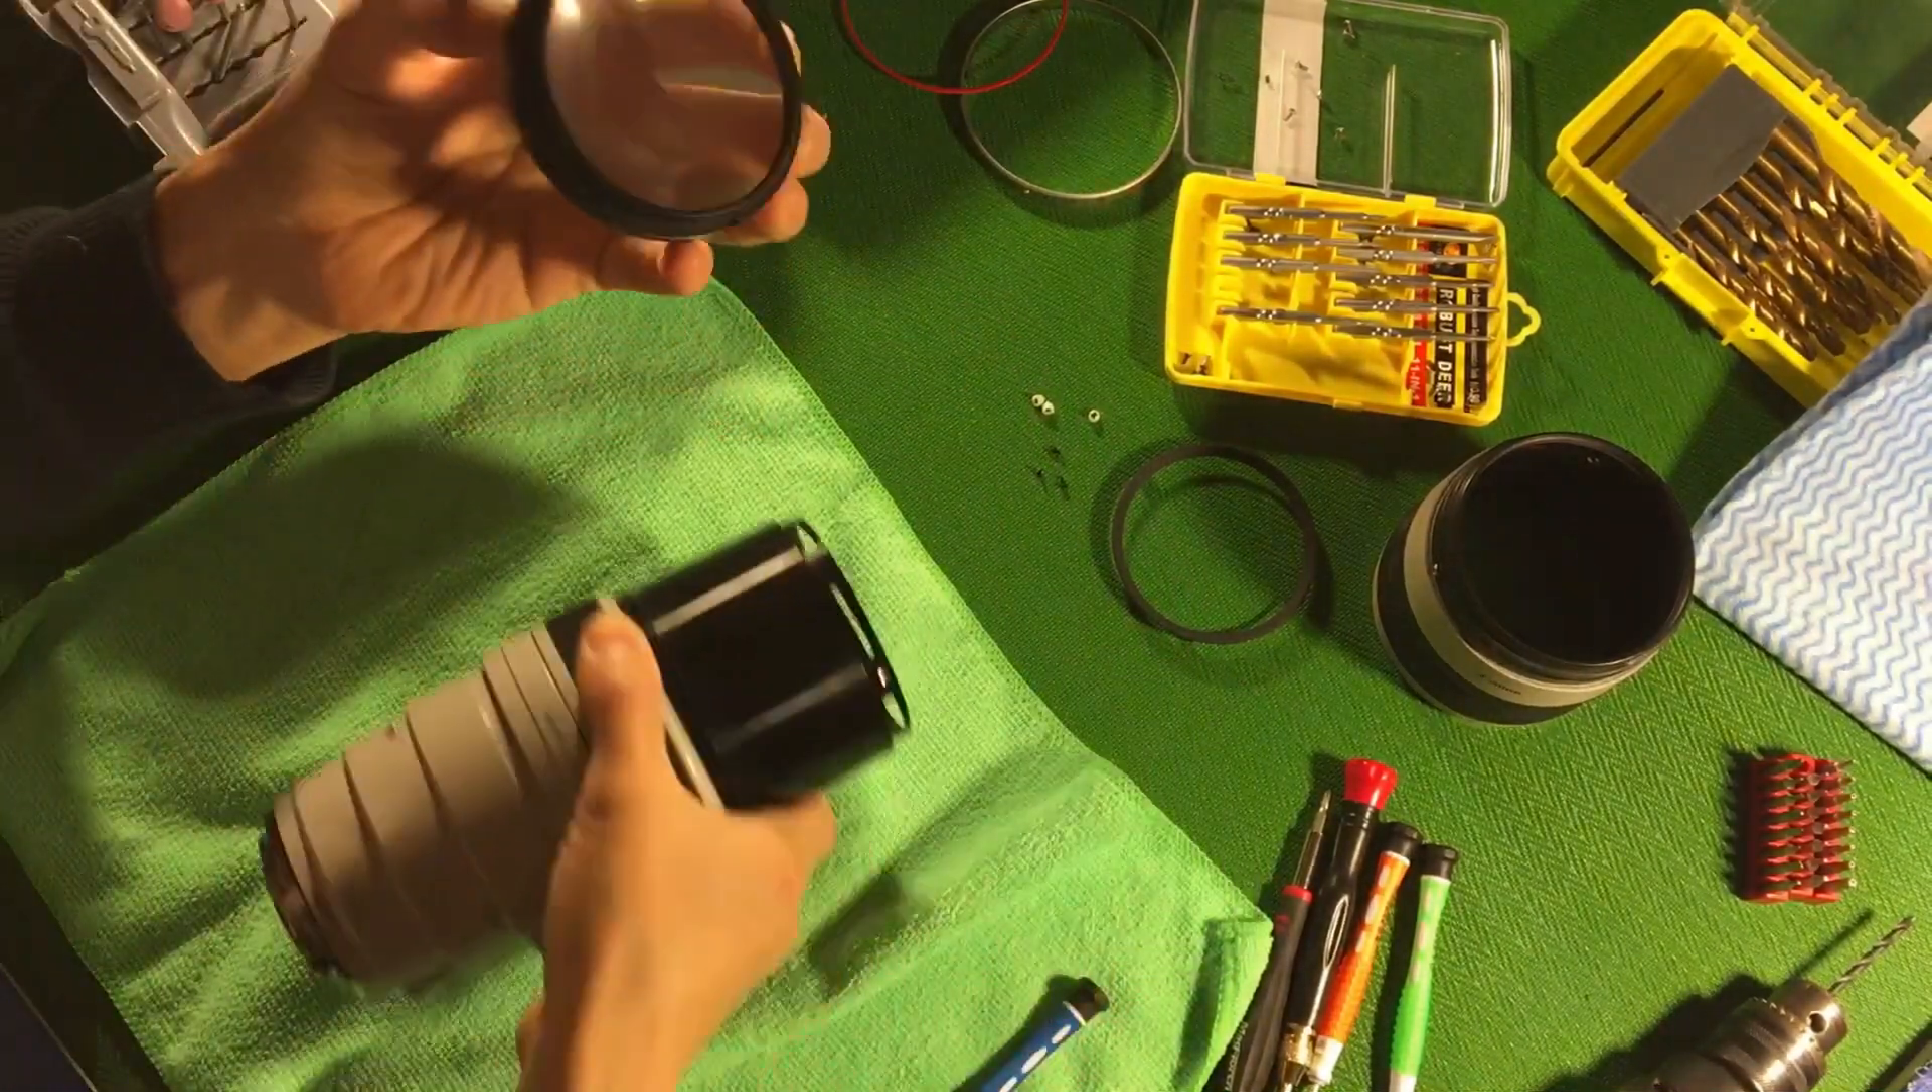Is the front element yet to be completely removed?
No.